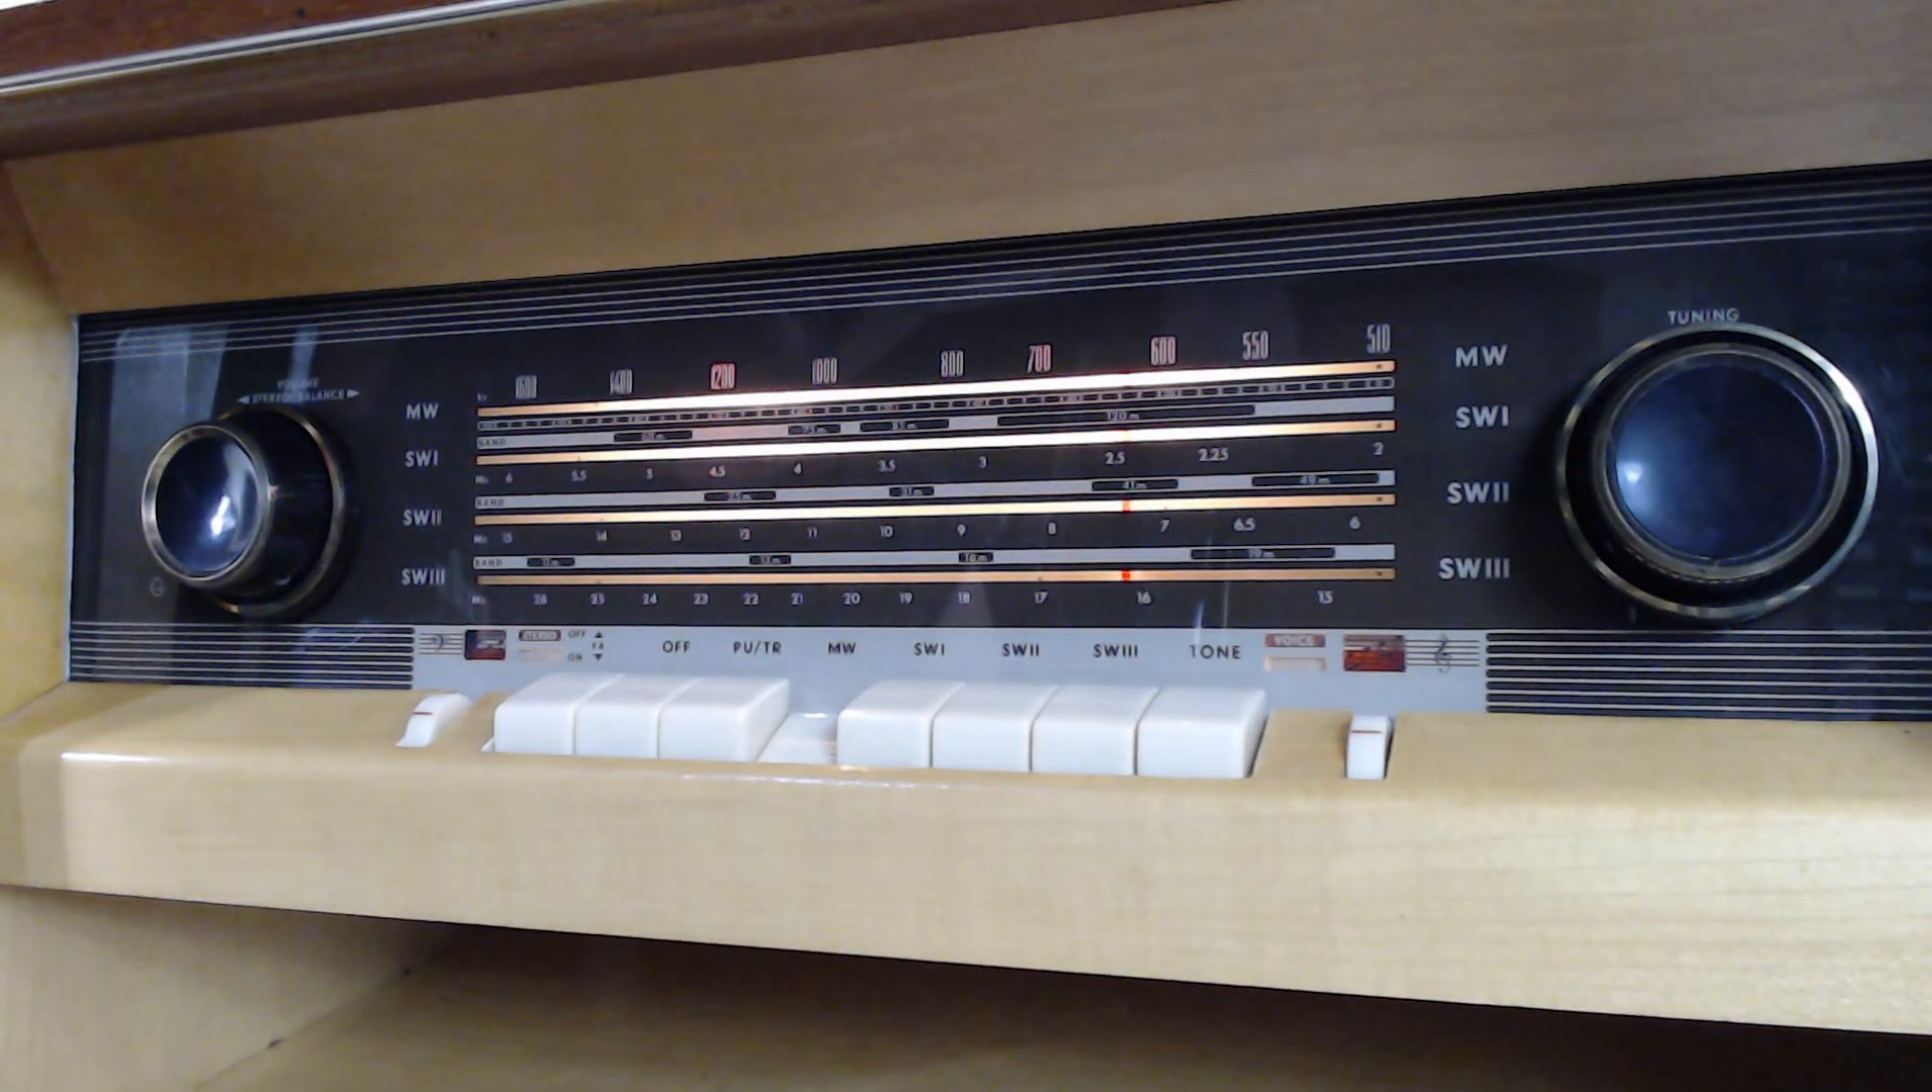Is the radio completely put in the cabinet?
Yes.